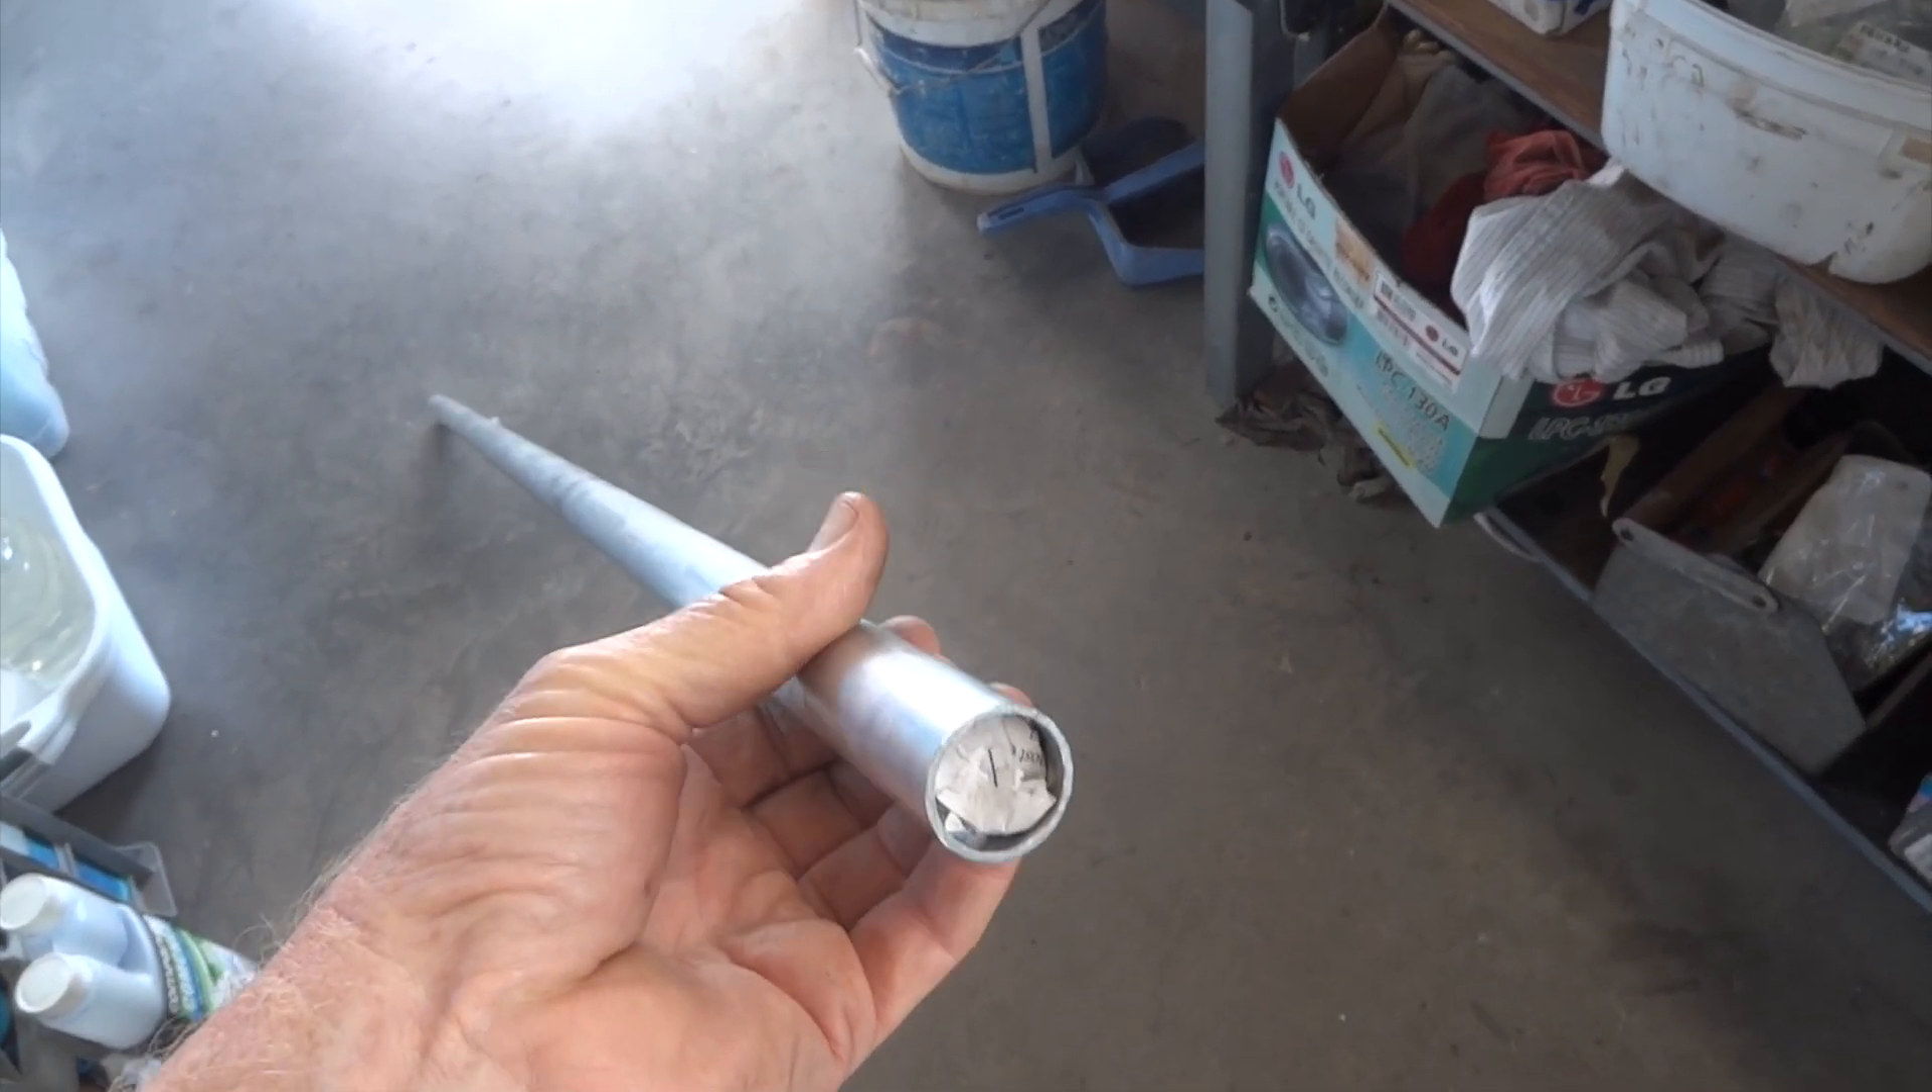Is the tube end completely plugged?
Yes.